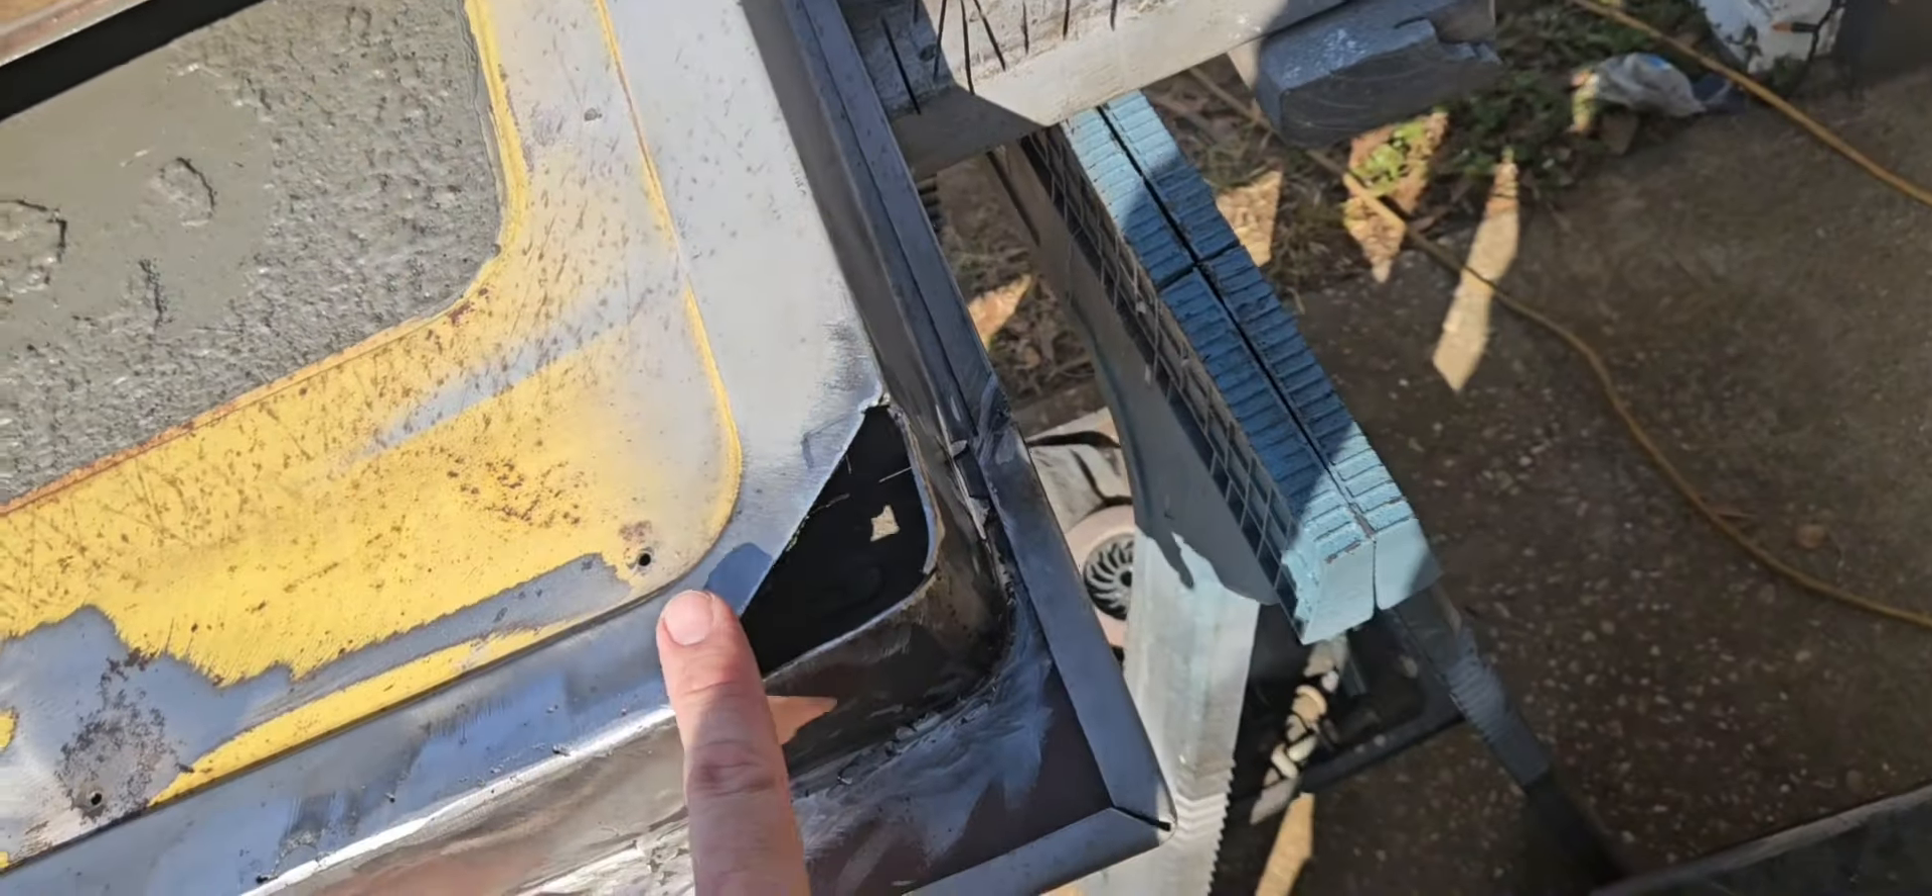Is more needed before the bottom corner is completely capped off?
Yes.